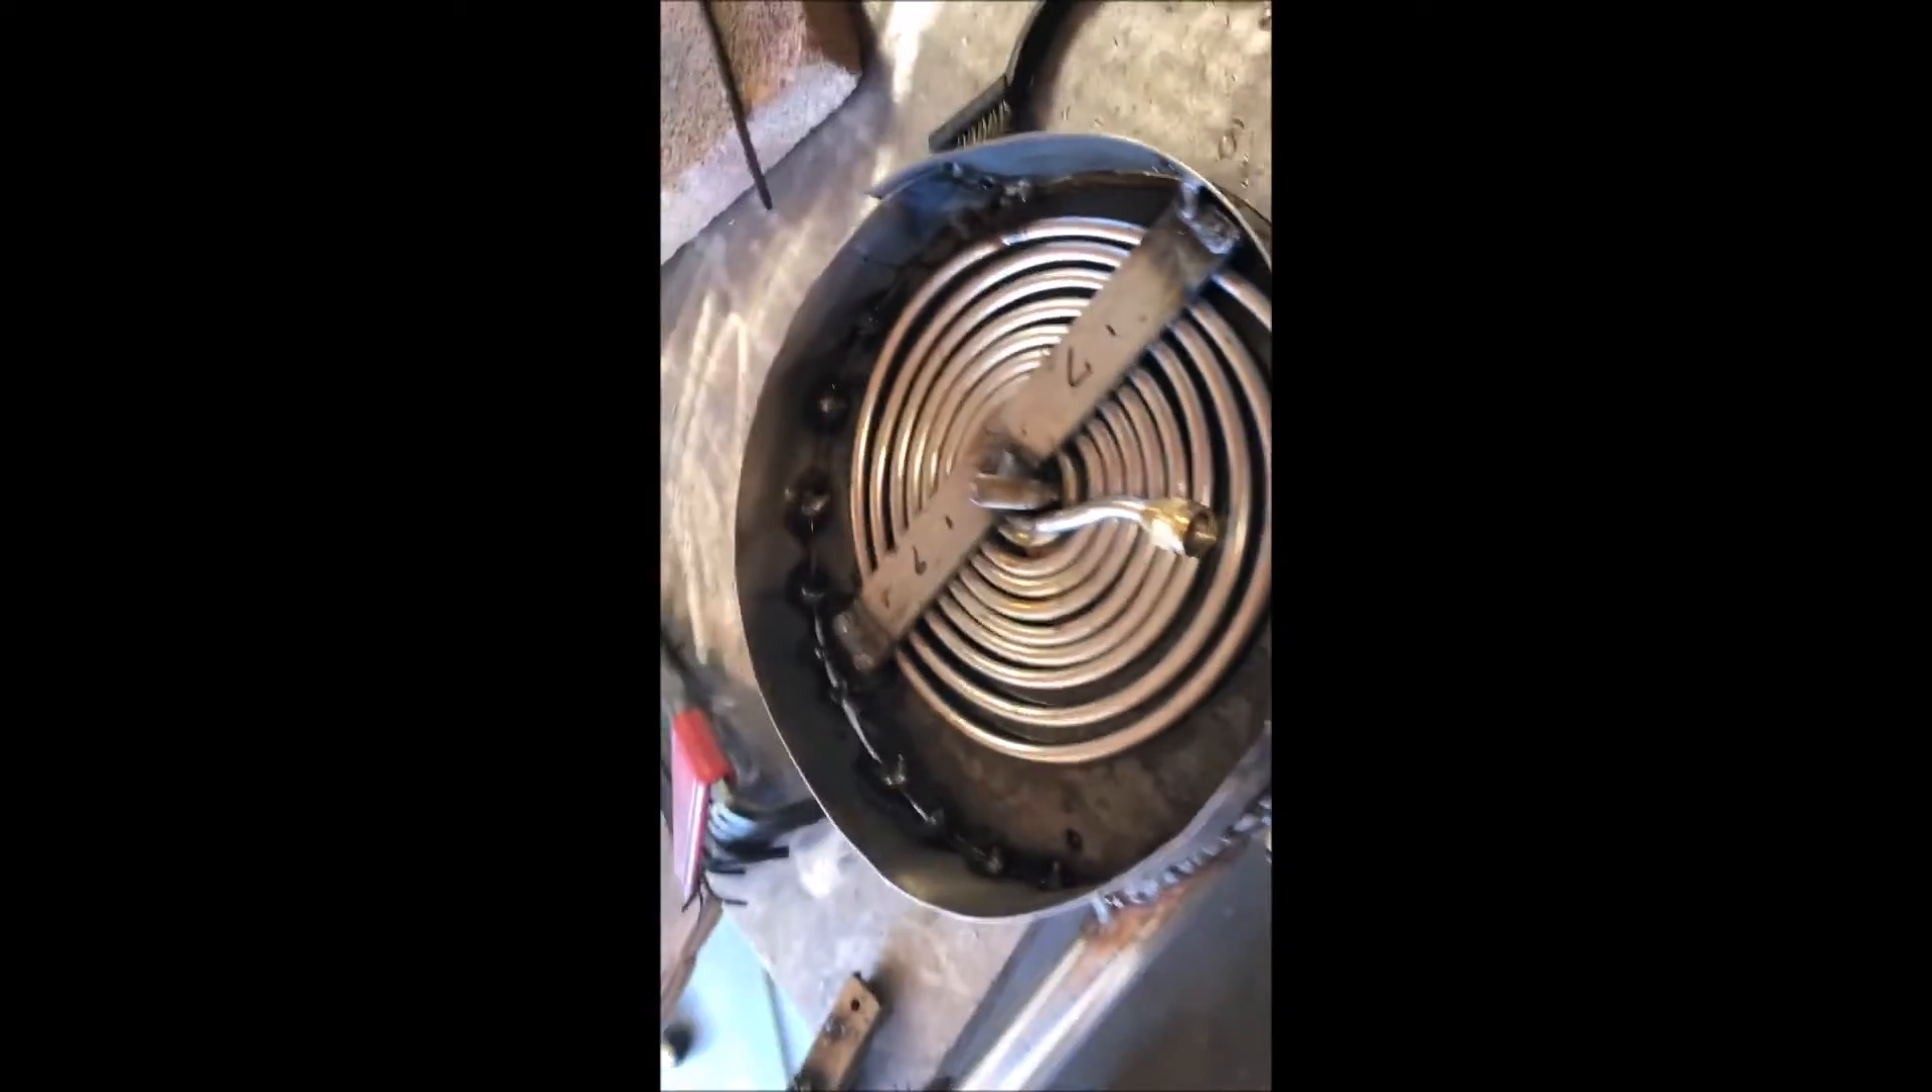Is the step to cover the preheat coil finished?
No.